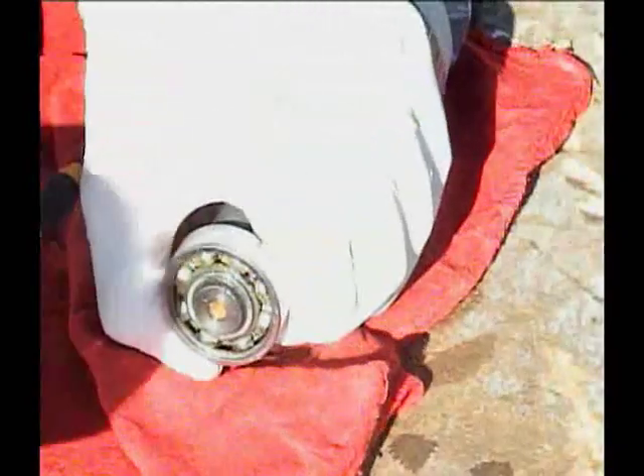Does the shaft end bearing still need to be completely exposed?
No.